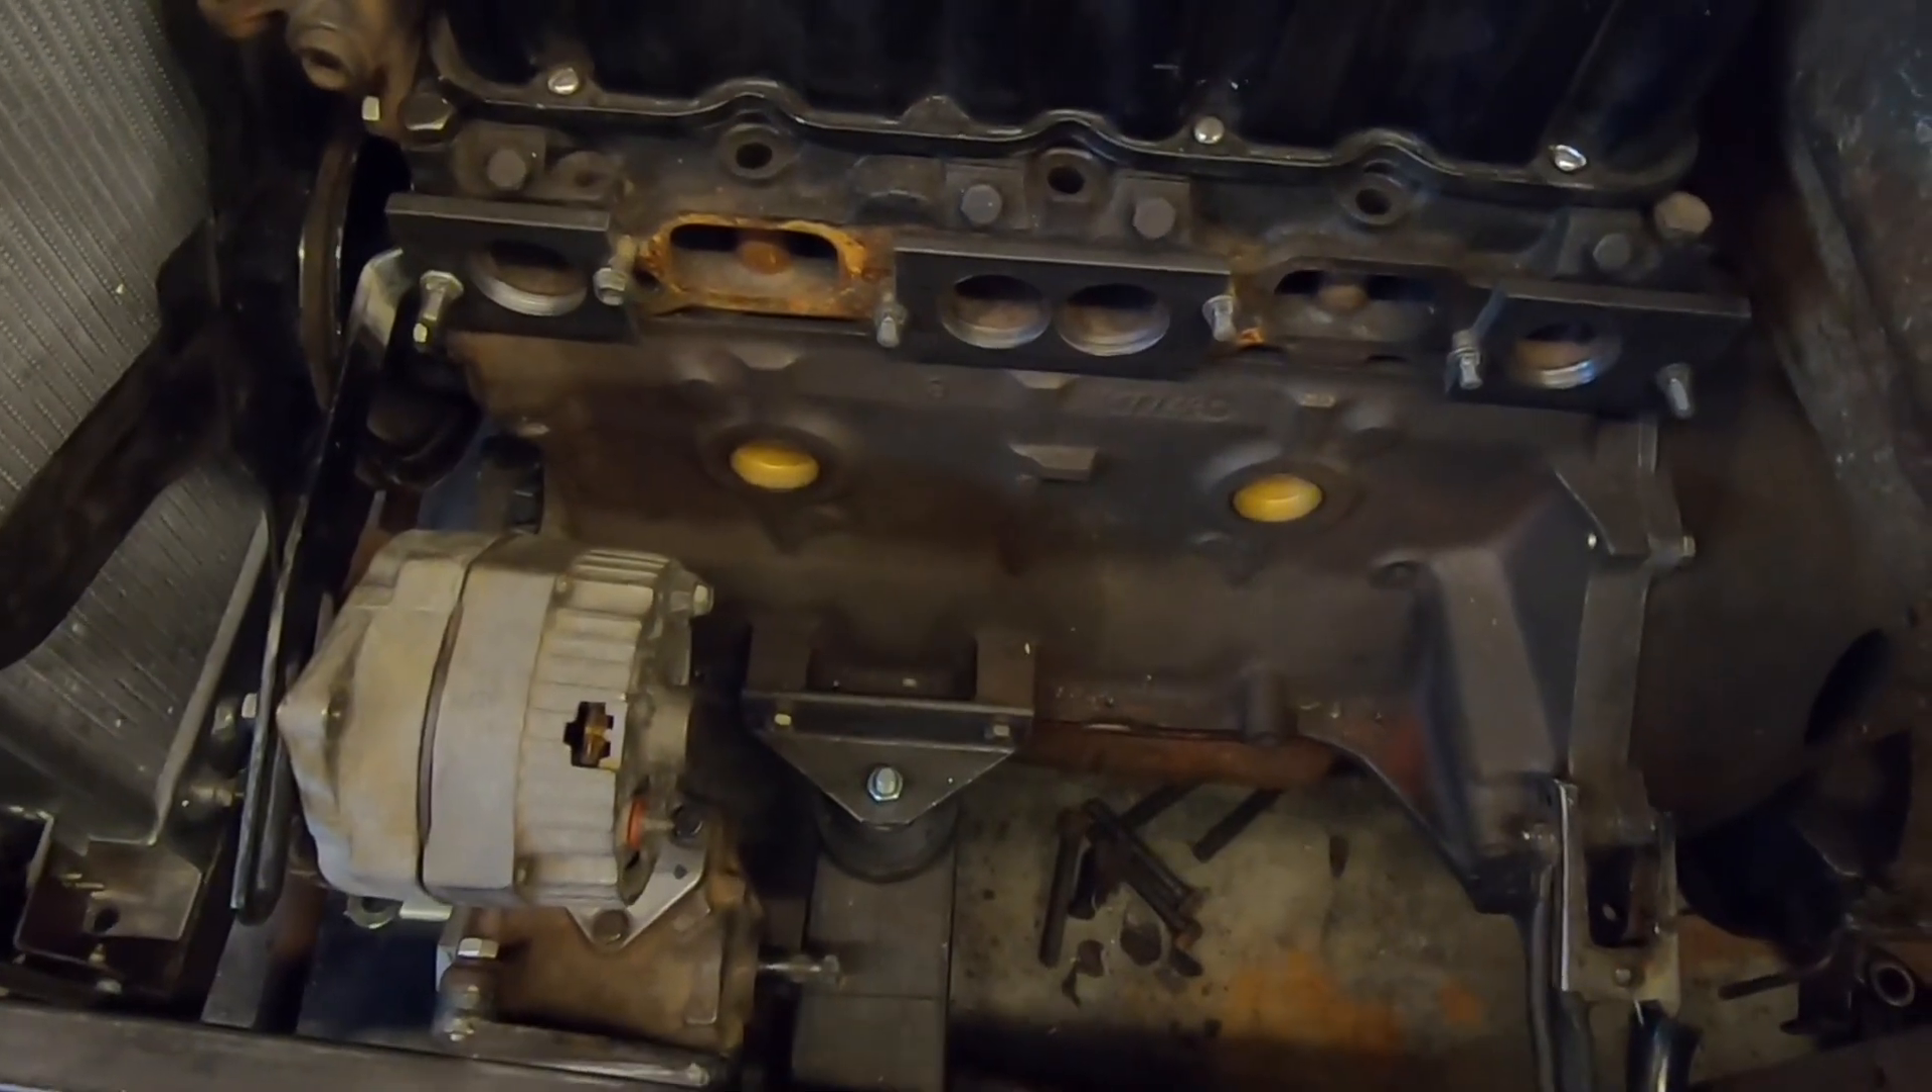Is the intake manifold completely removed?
Yes.